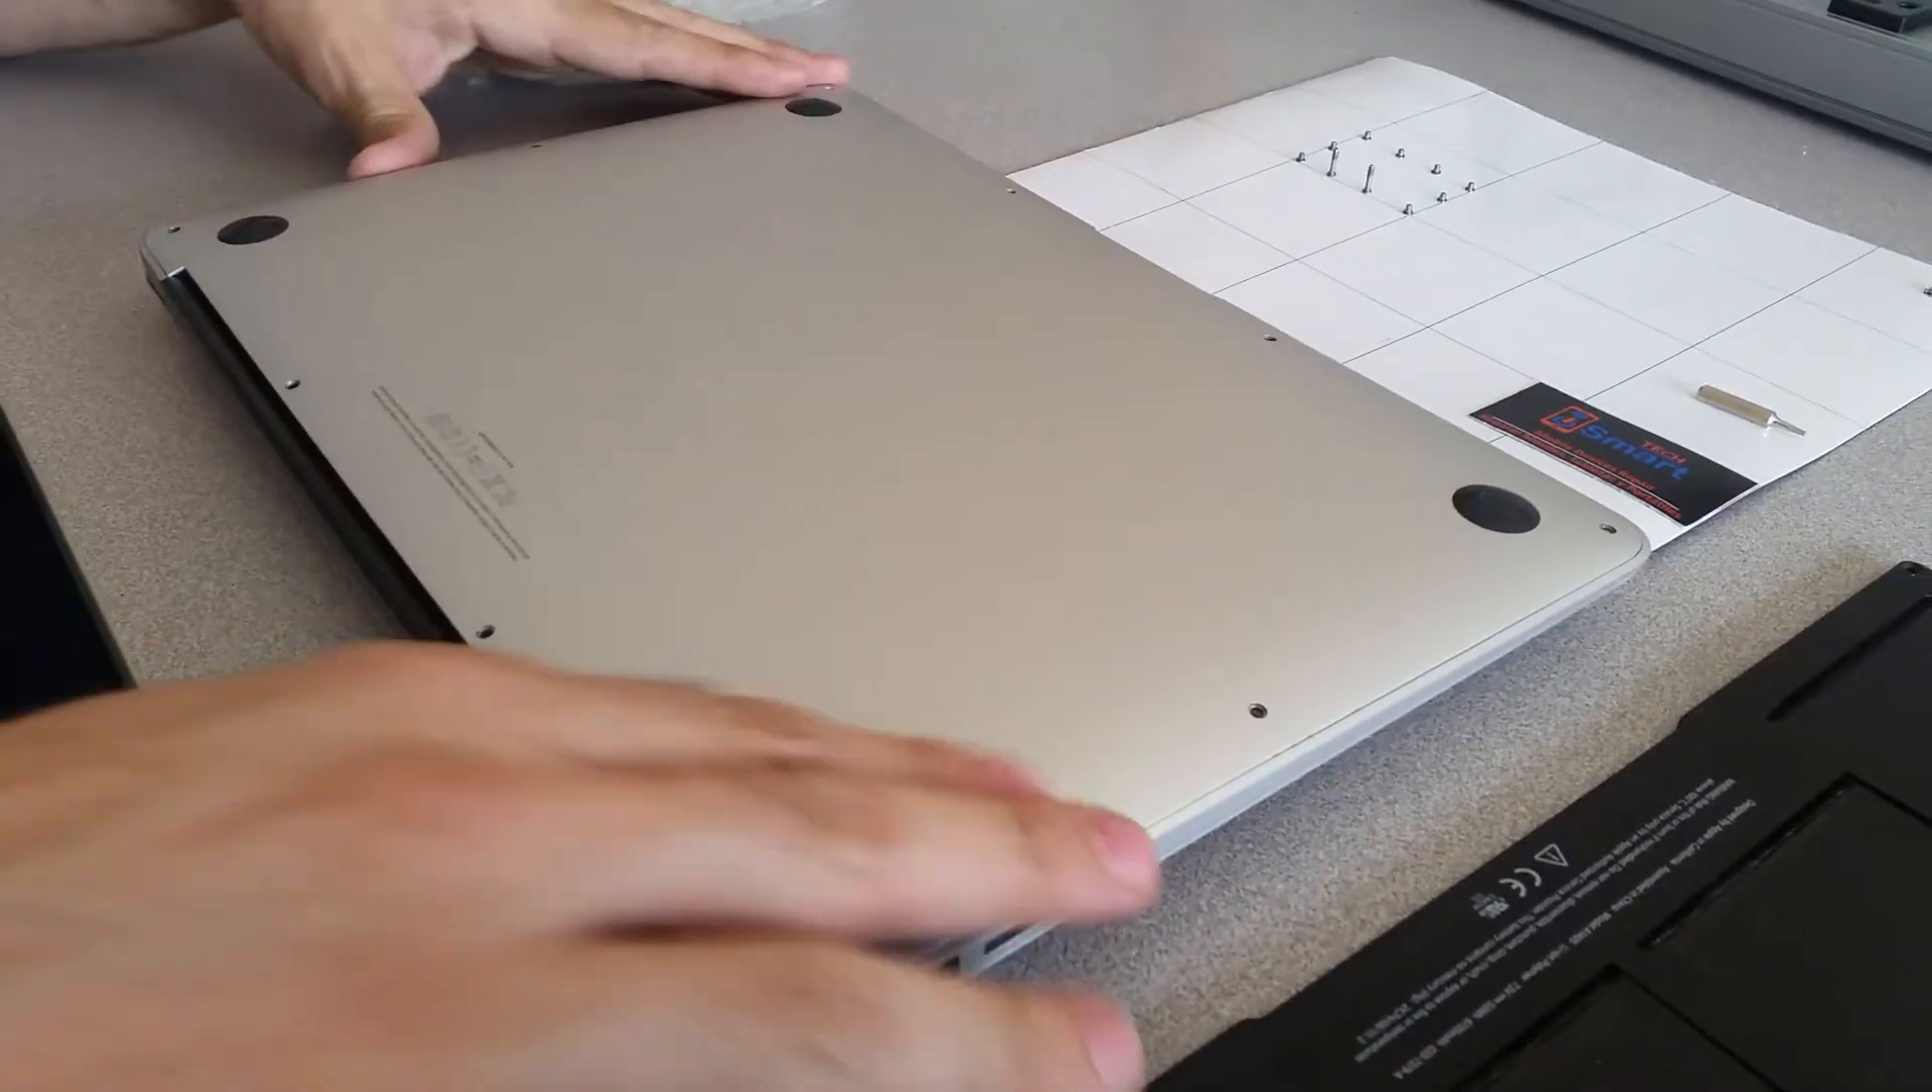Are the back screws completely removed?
Yes.